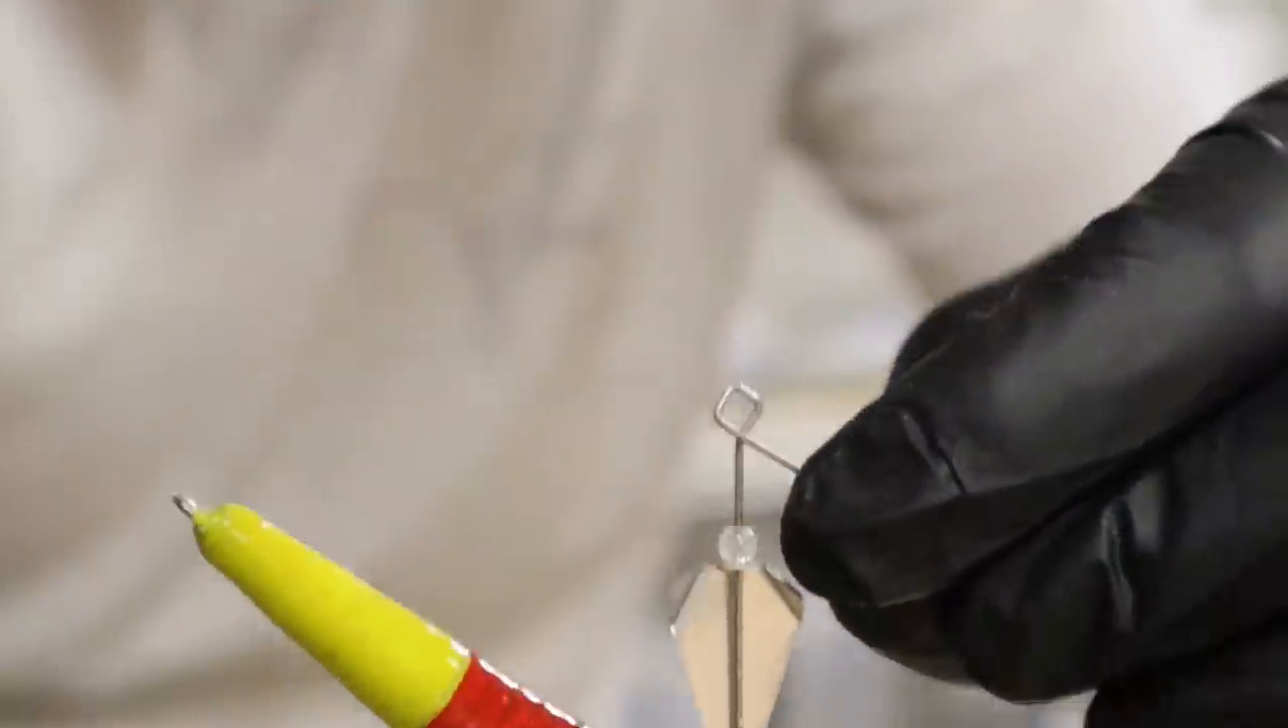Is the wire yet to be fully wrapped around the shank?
Yes.